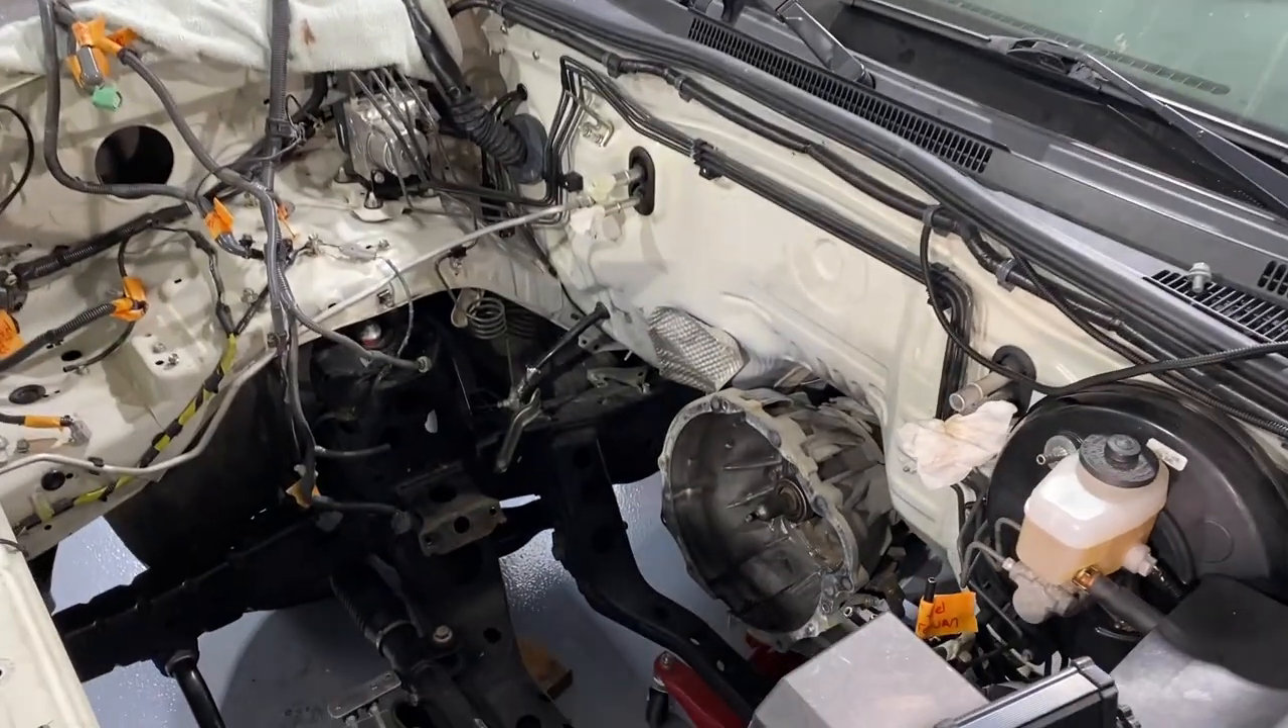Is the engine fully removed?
Yes.